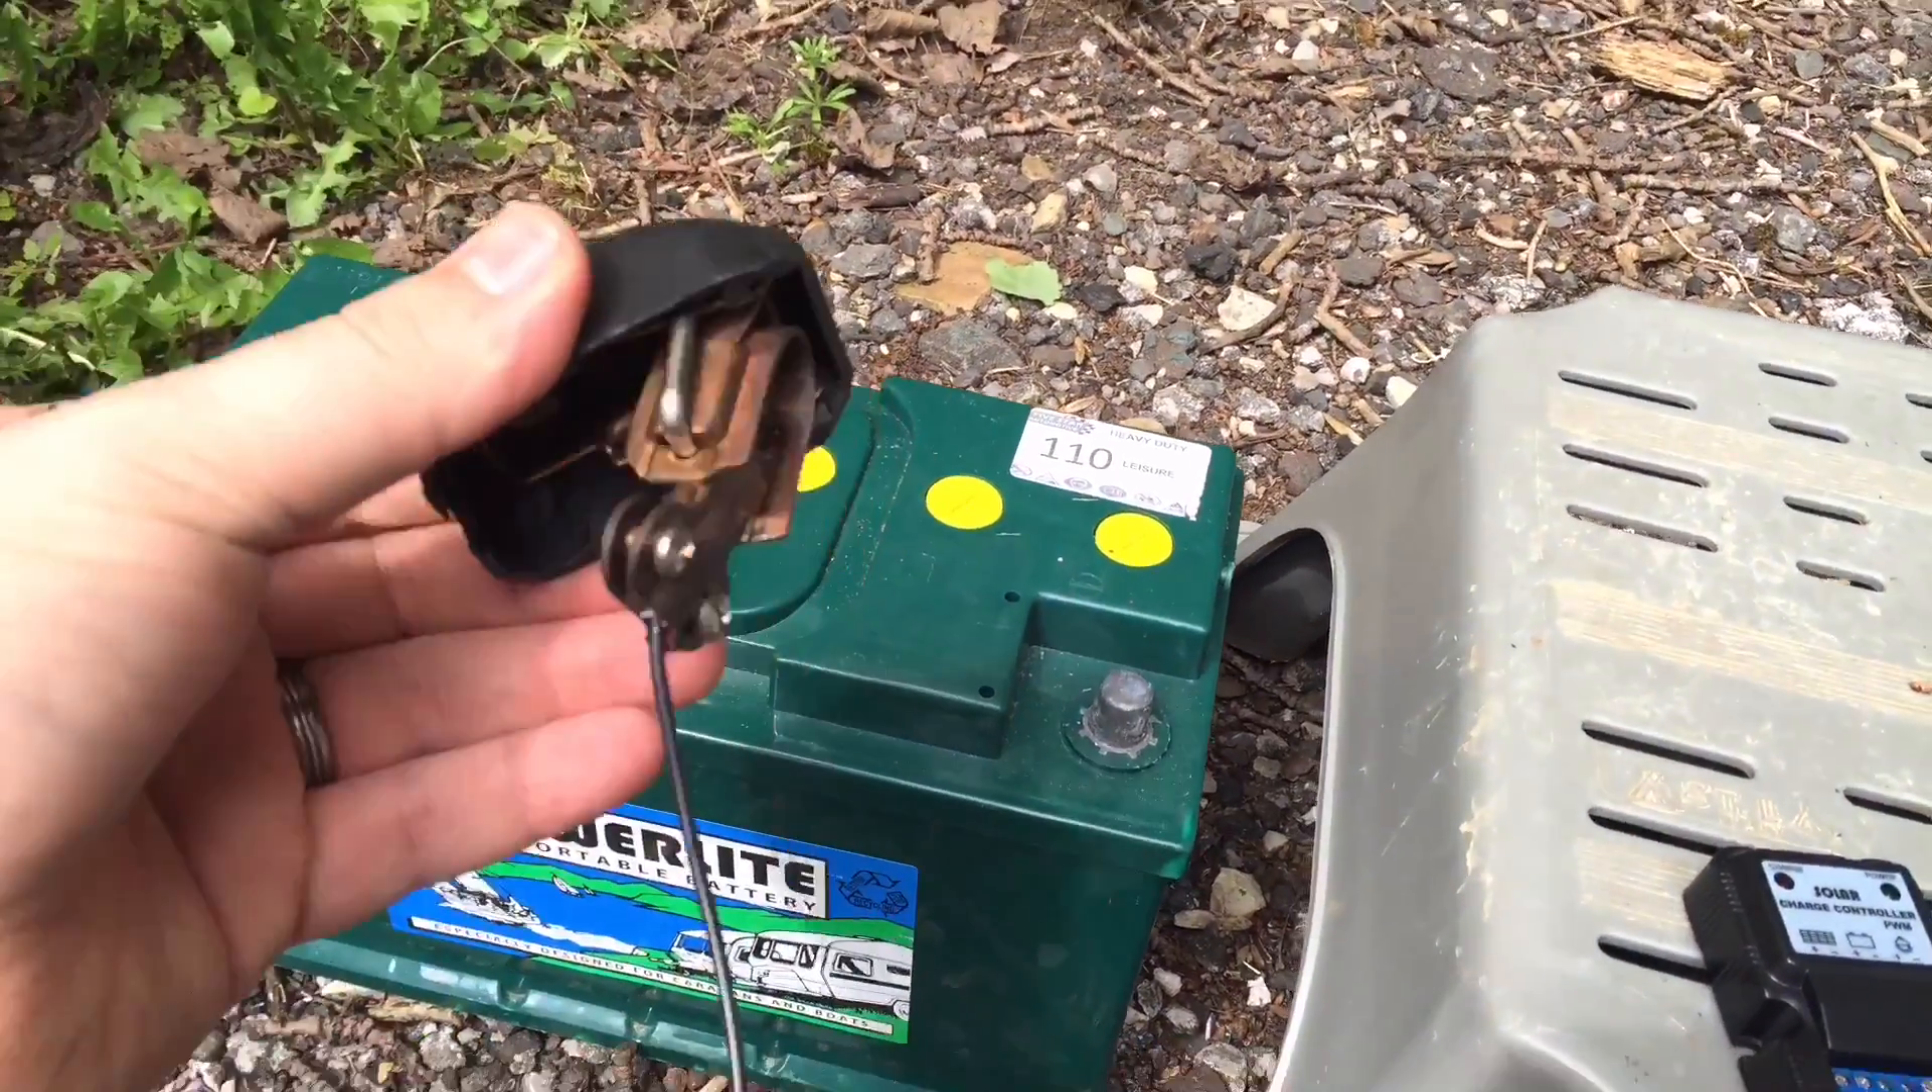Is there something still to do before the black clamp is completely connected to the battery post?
Yes.